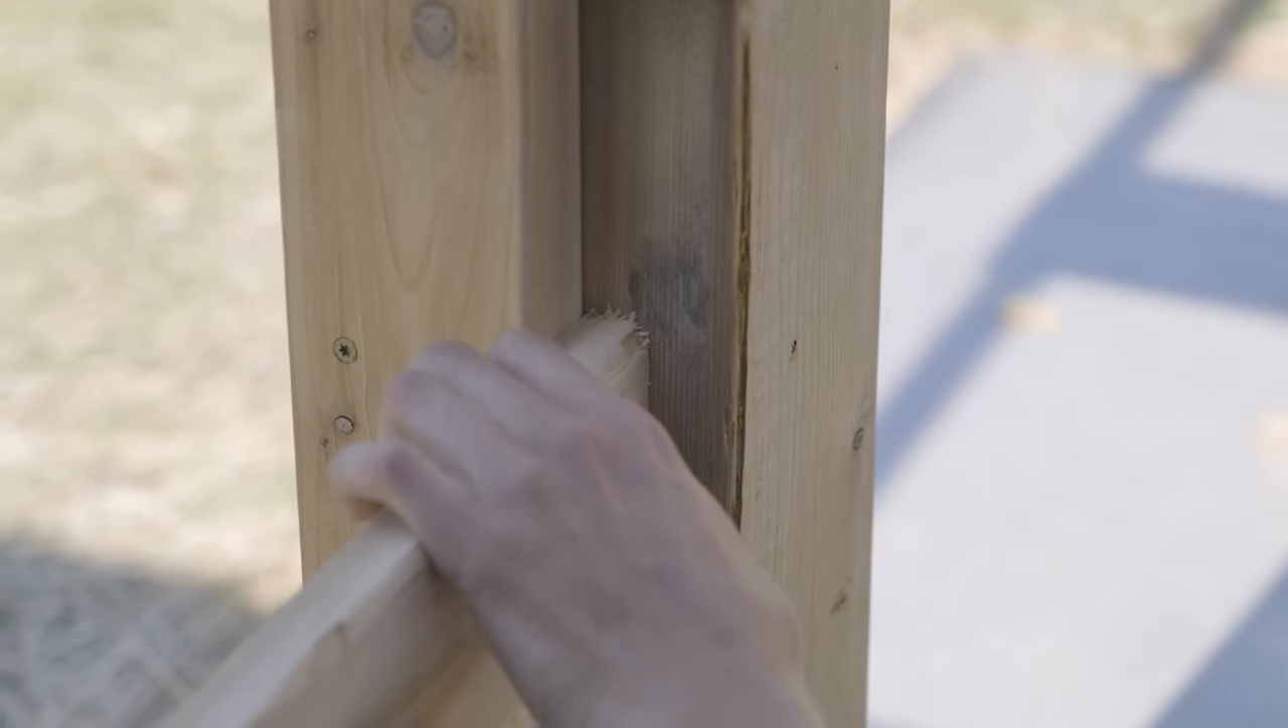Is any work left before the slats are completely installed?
Yes.